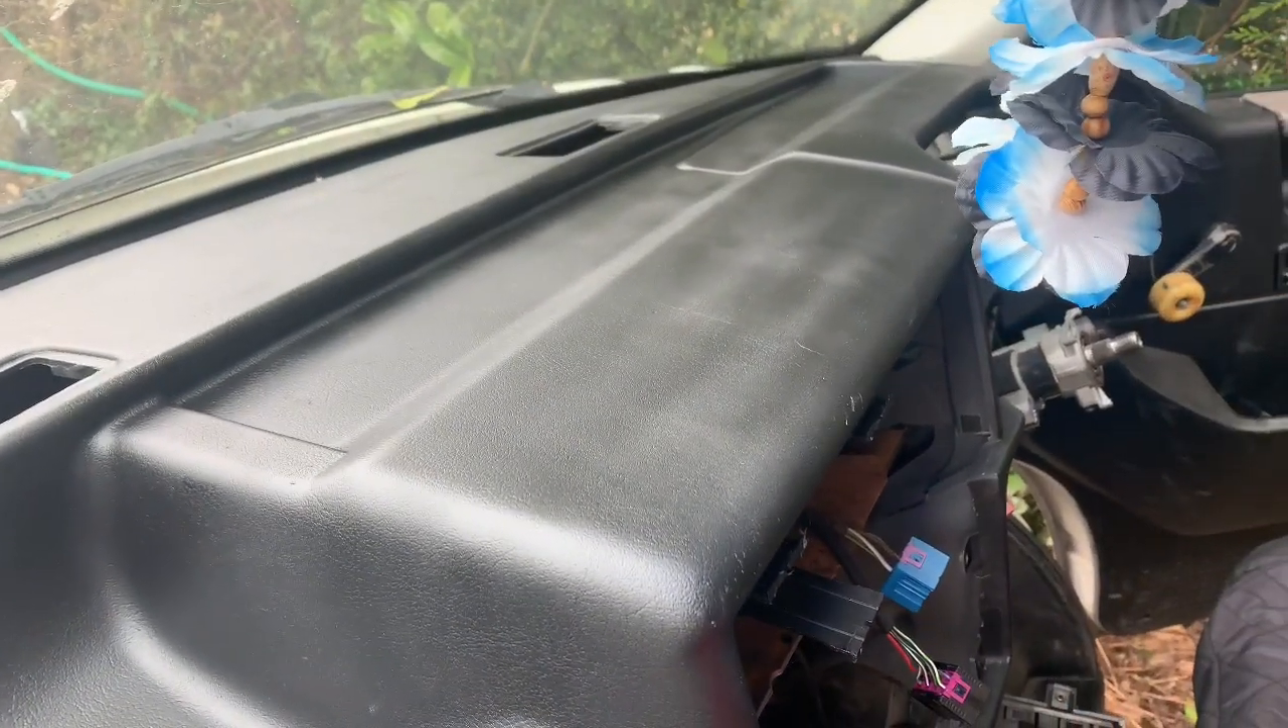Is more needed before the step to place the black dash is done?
No.